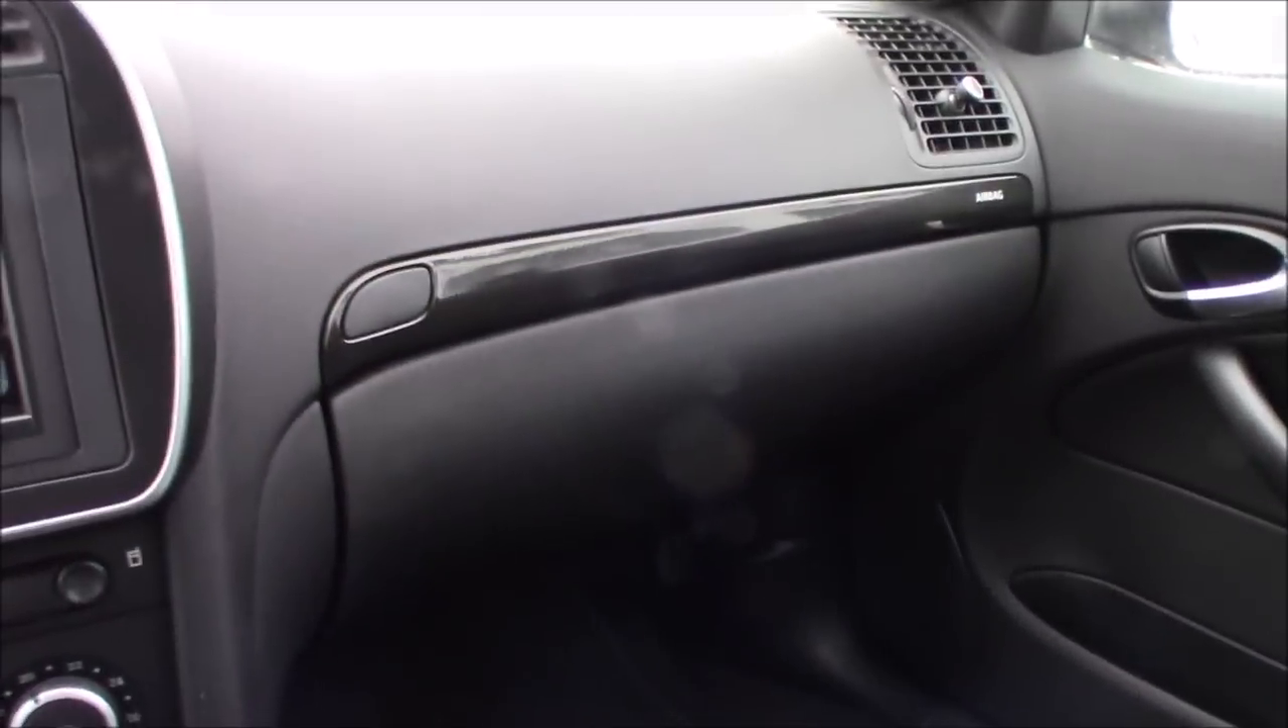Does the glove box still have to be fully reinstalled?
No.